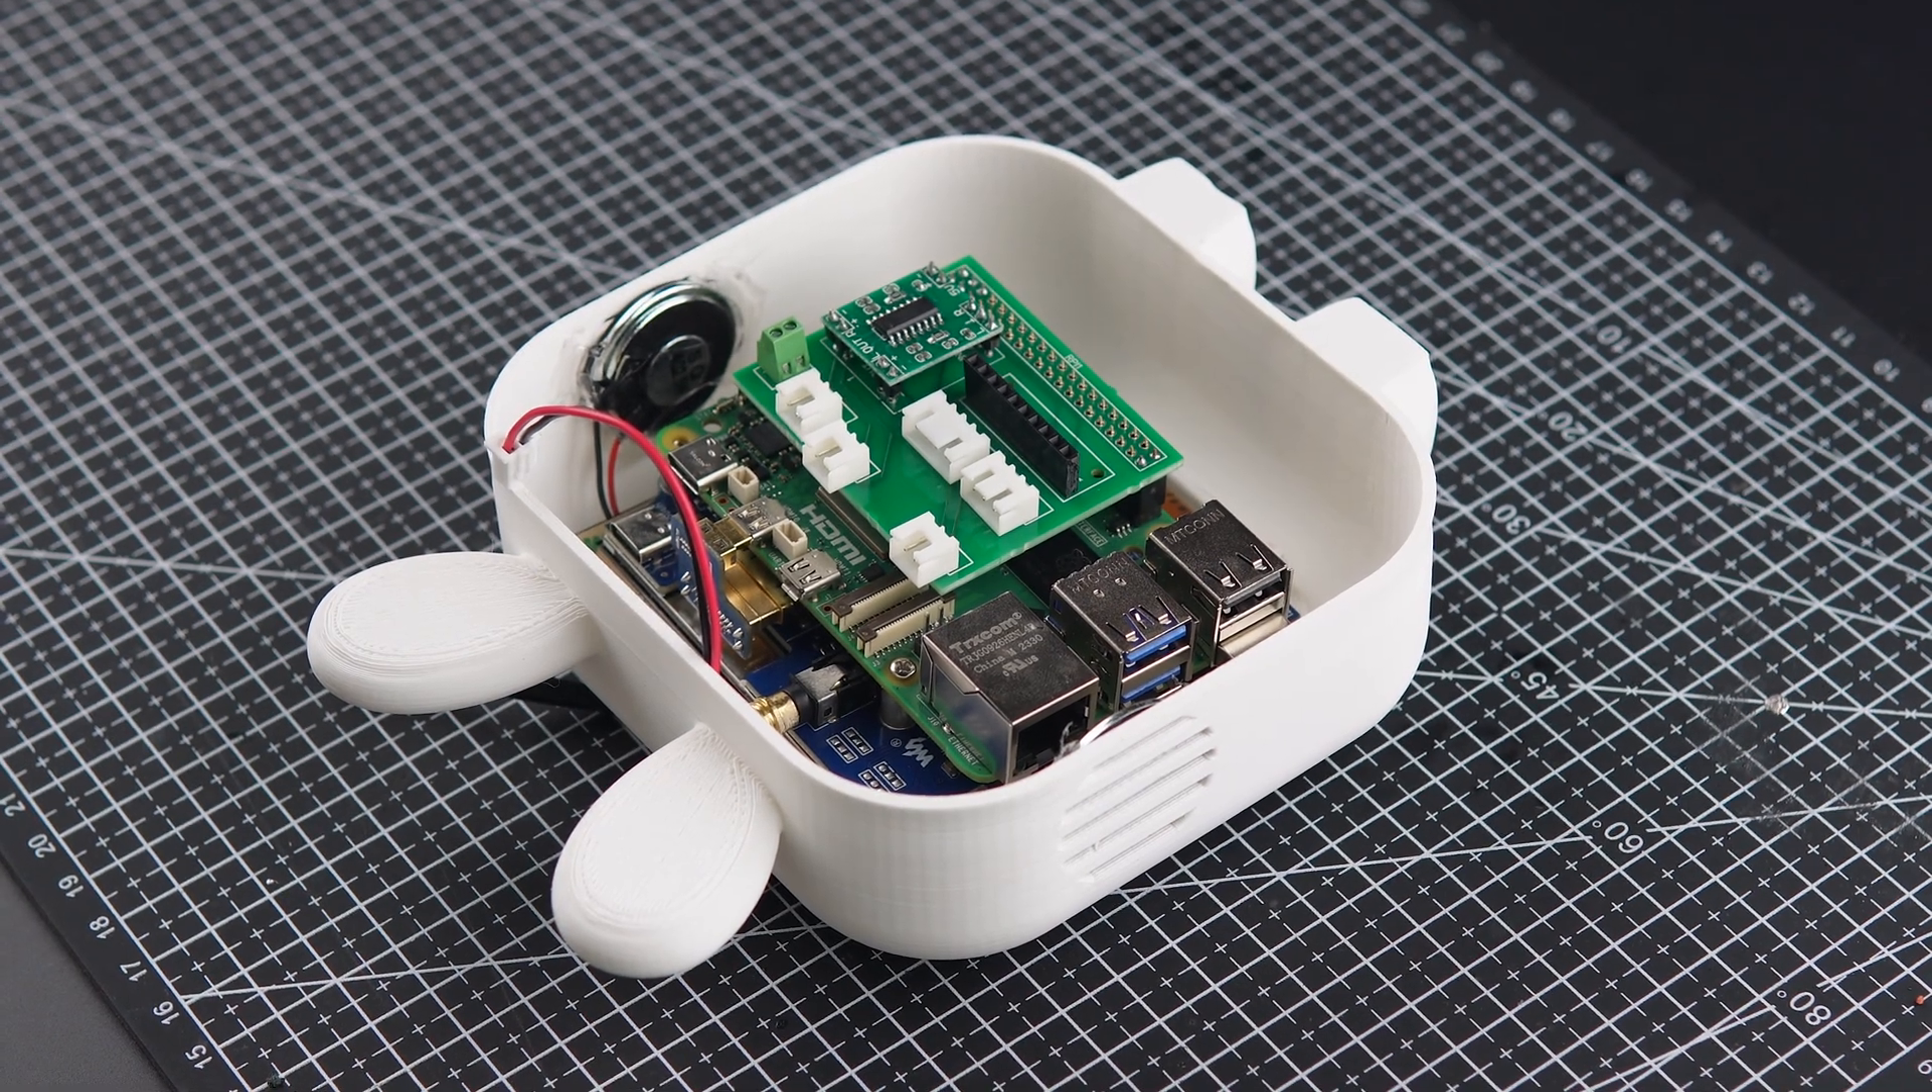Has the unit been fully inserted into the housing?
Yes.